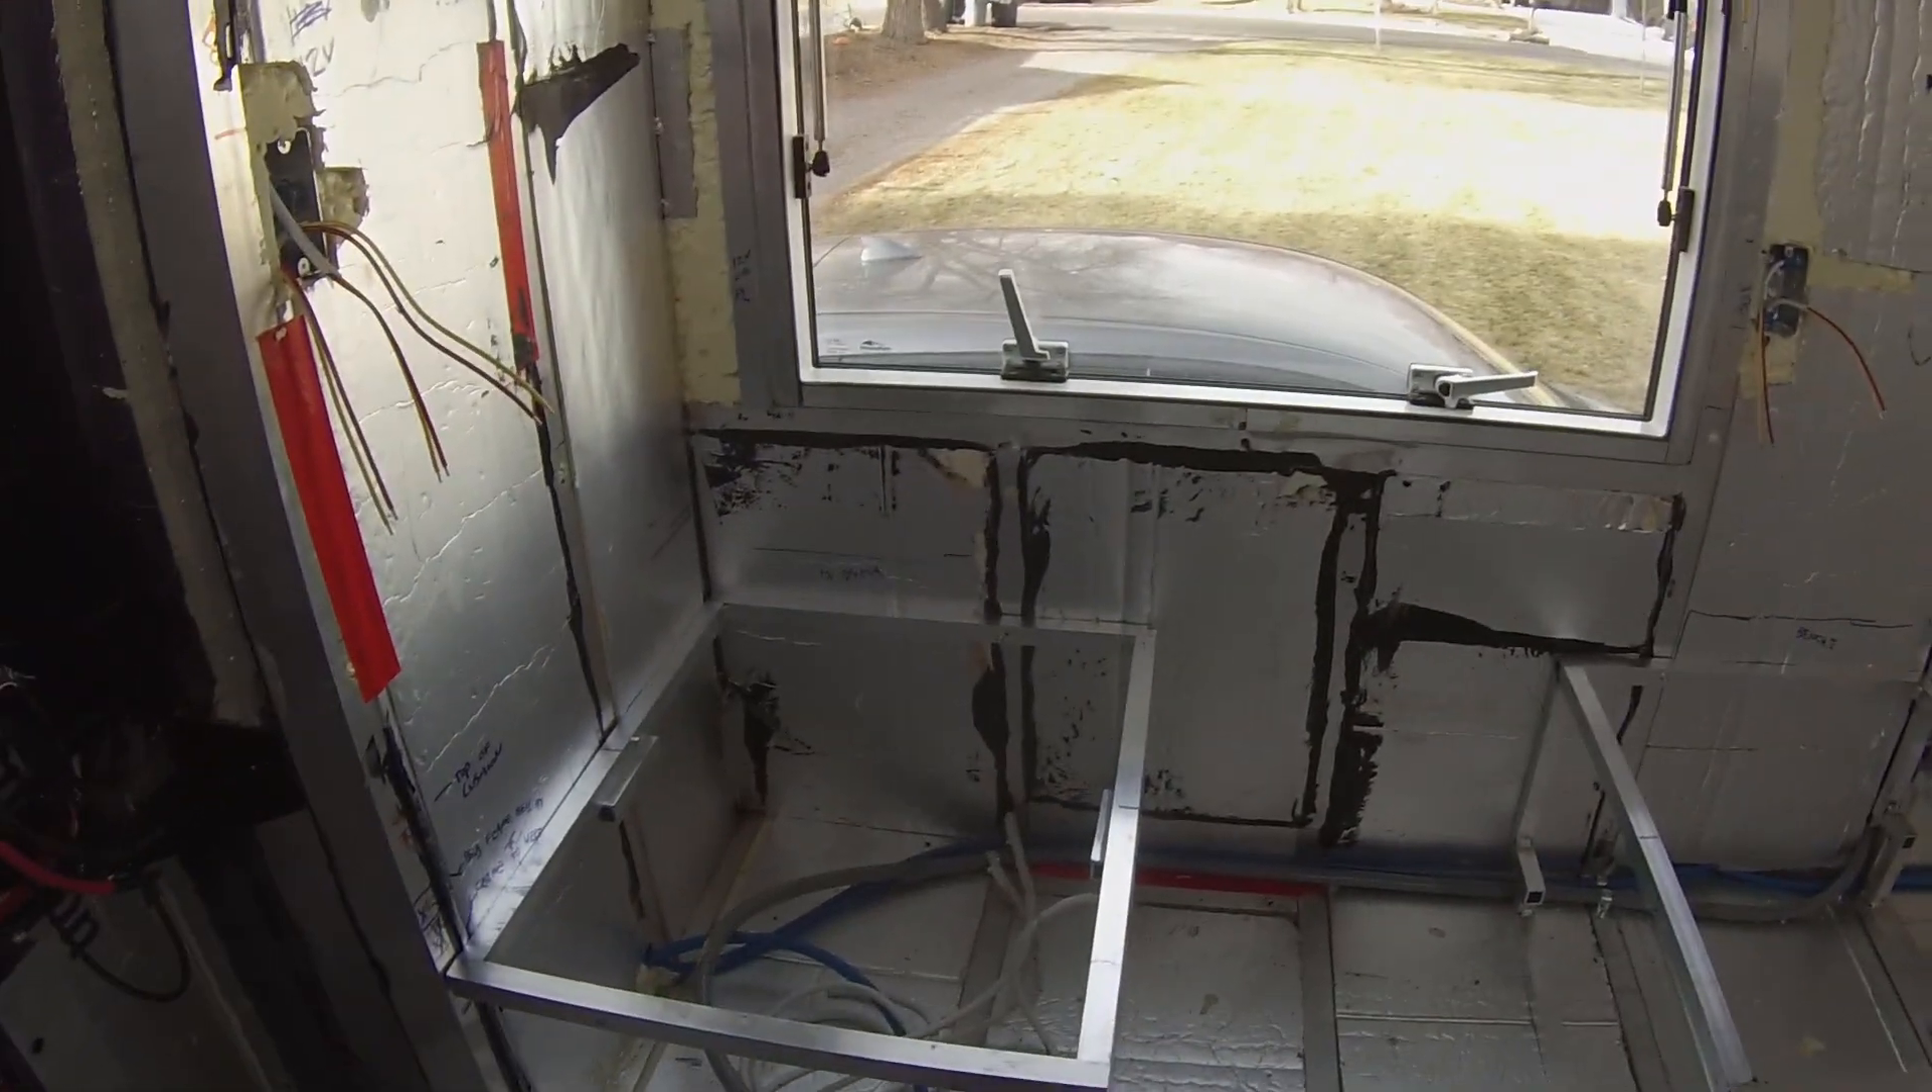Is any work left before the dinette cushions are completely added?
Yes.